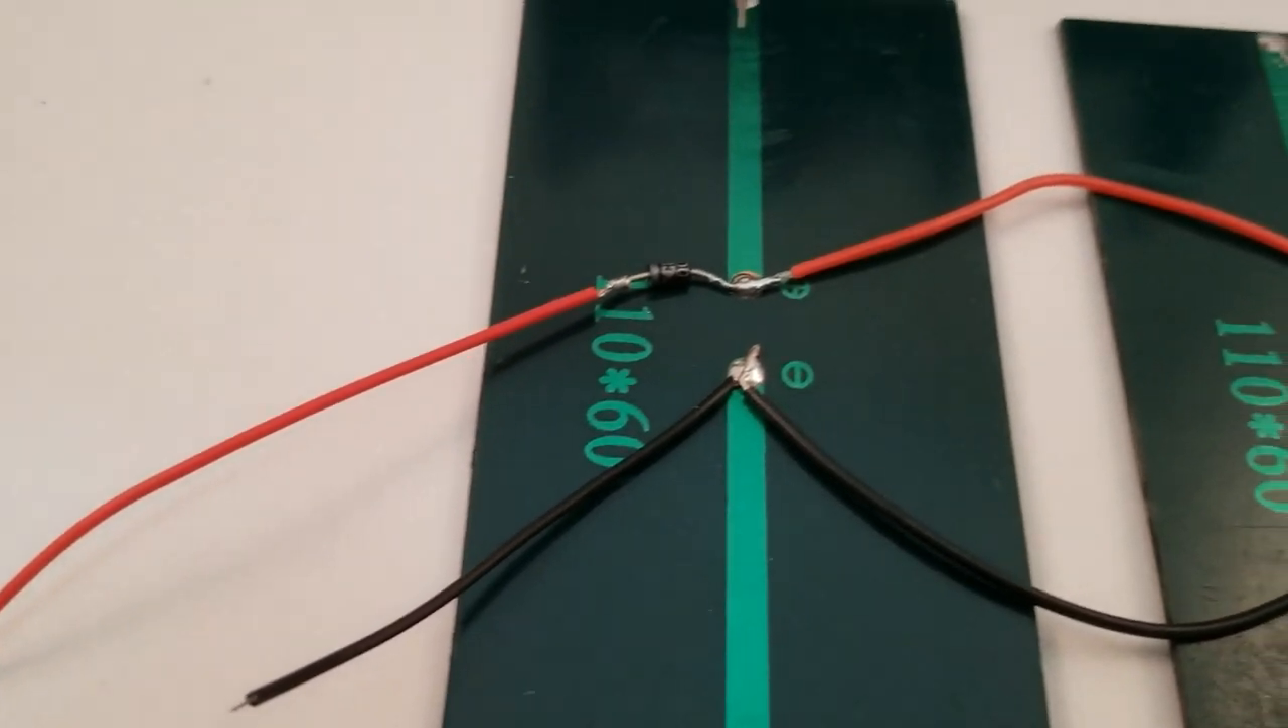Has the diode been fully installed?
Yes.